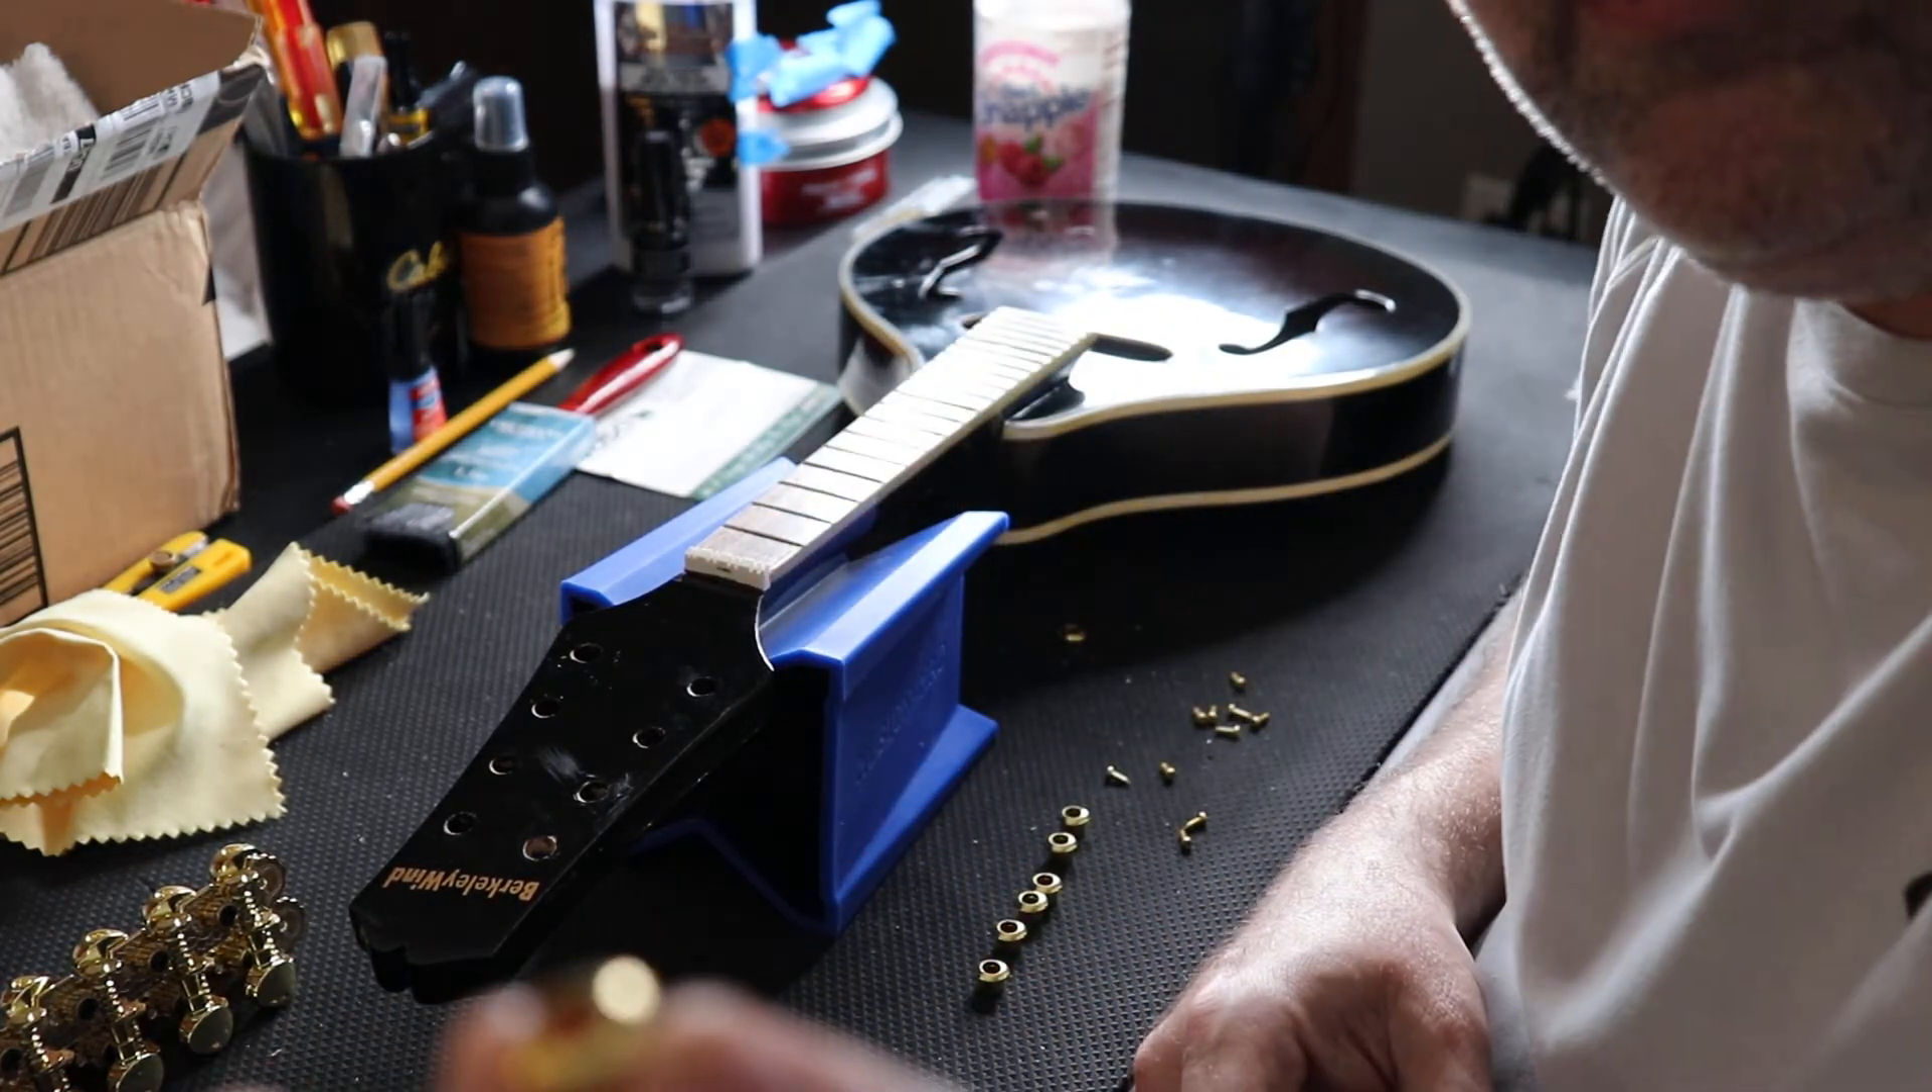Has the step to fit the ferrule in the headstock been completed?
No.